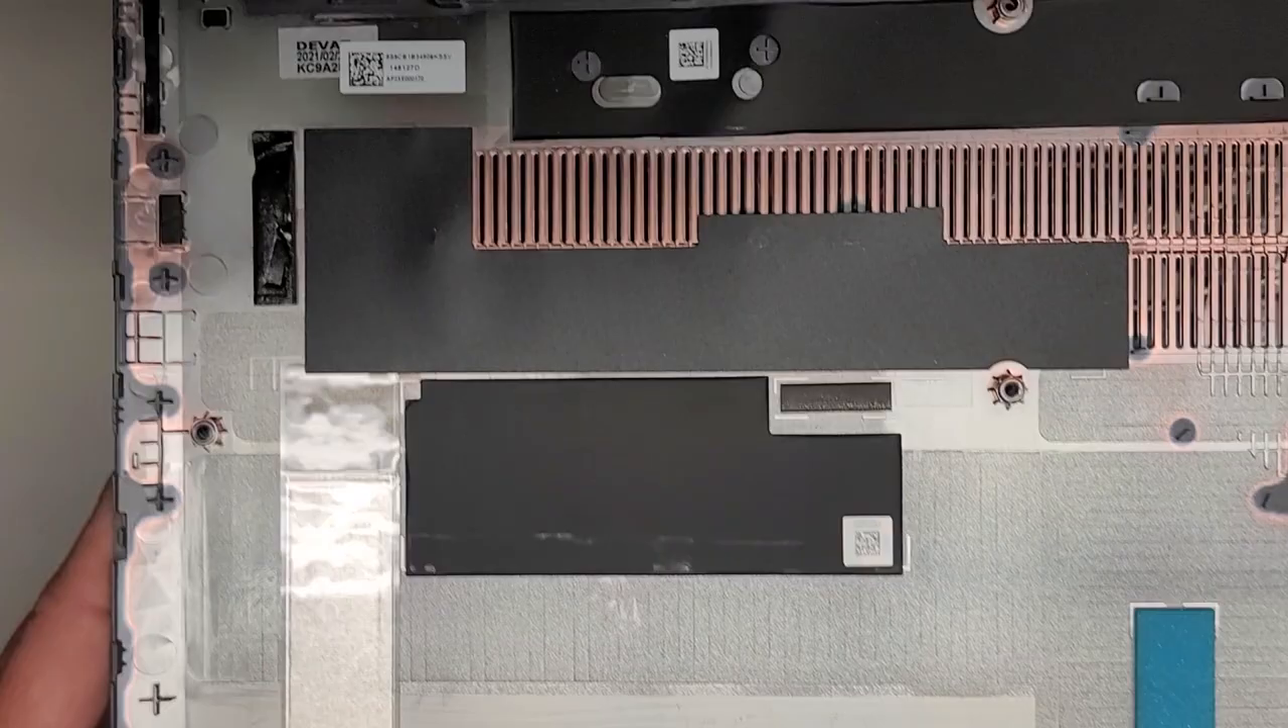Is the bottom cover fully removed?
Yes.